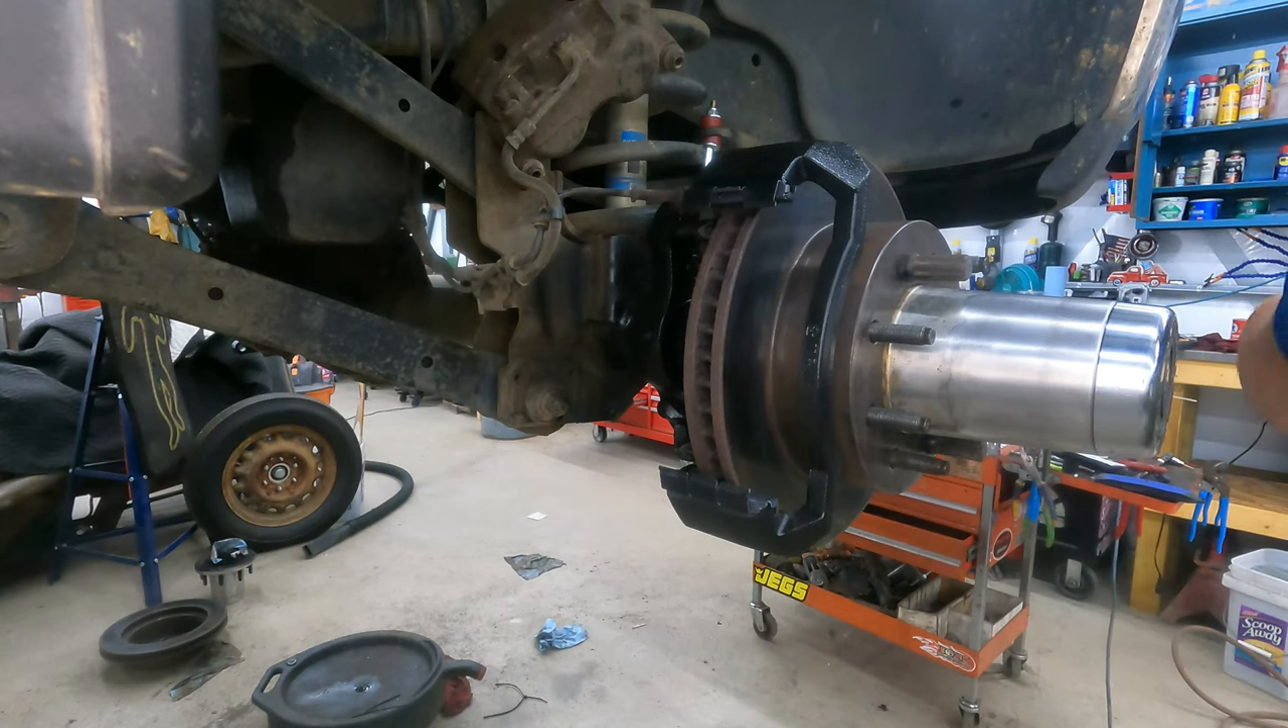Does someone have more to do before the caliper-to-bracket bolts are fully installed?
Yes.